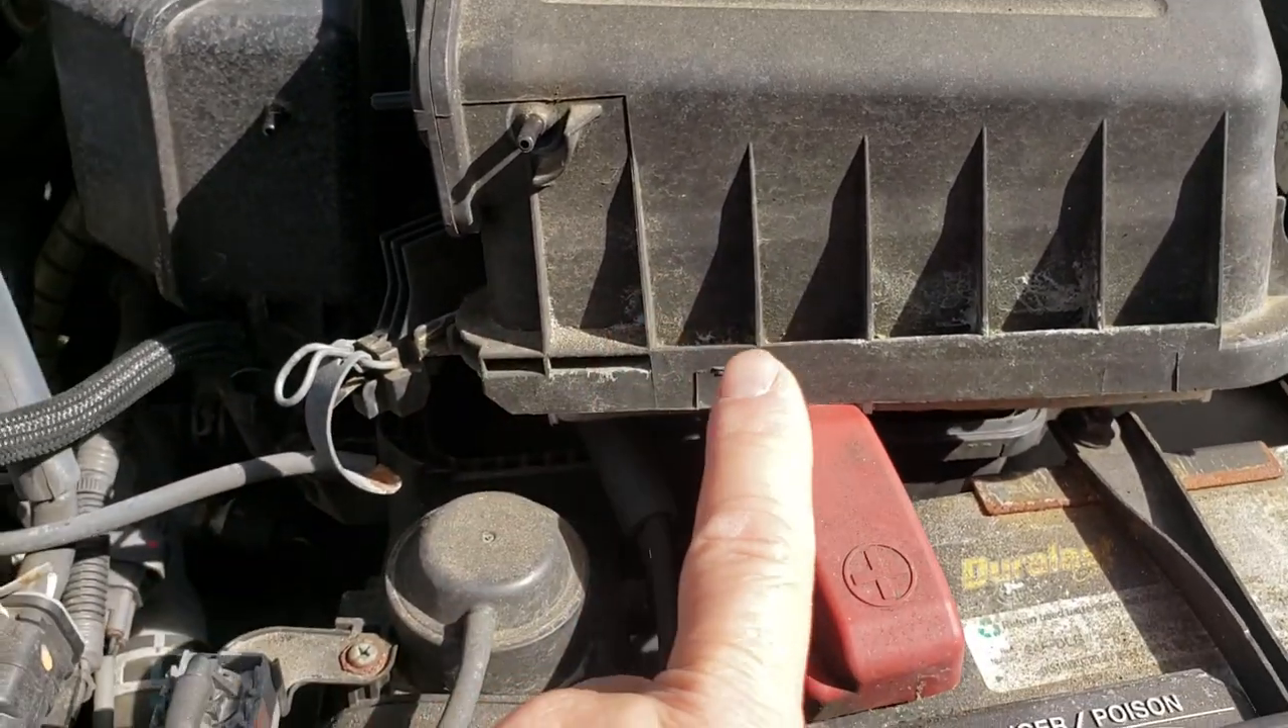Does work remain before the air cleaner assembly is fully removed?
Yes.